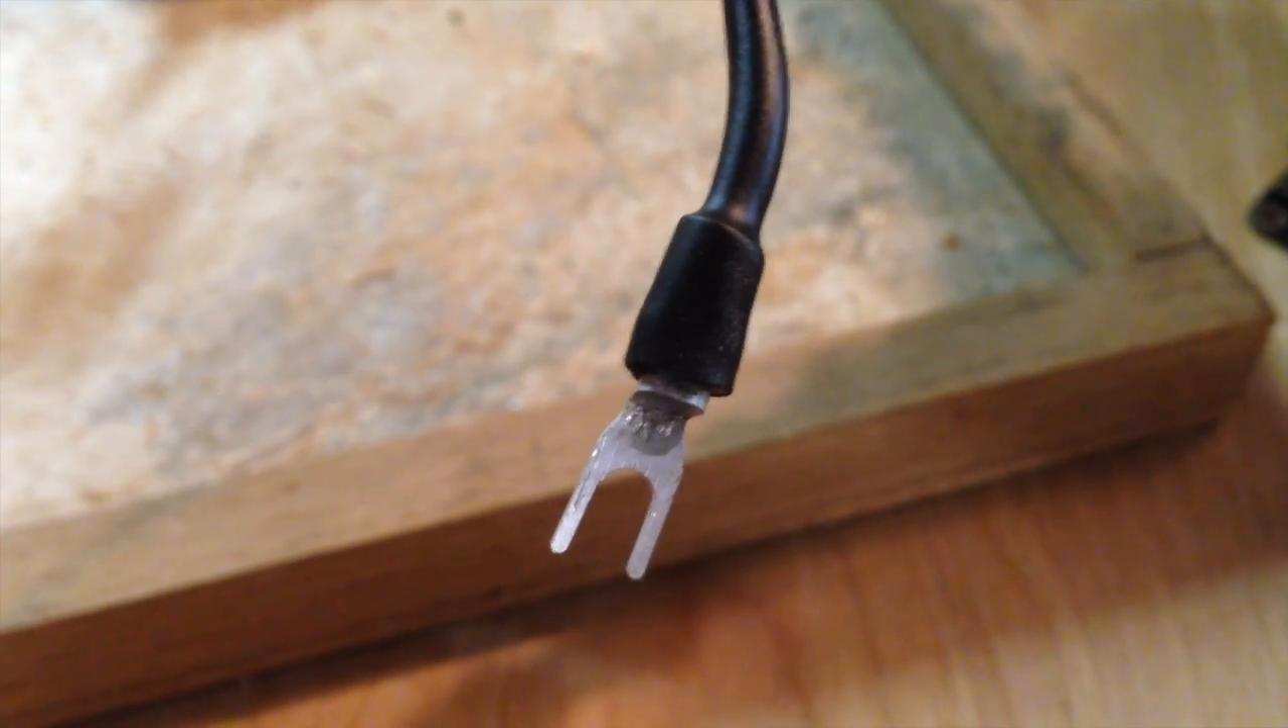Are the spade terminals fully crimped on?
Yes.